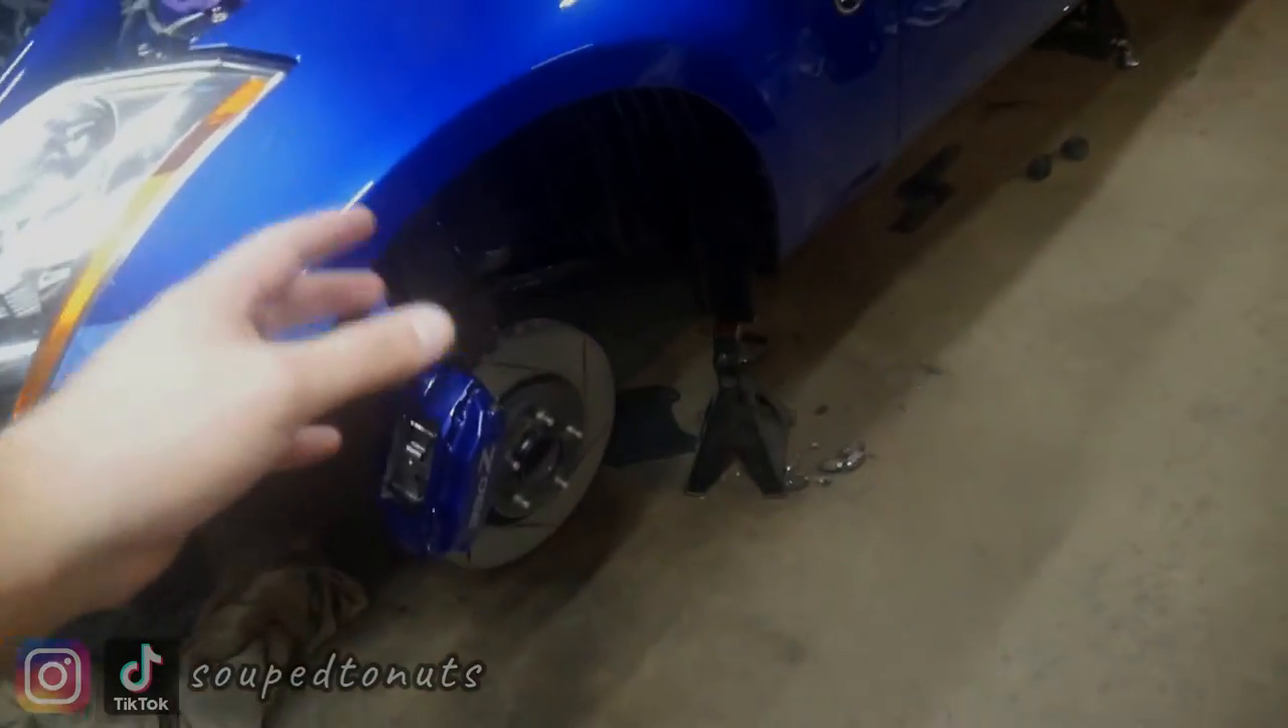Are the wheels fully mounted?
No.